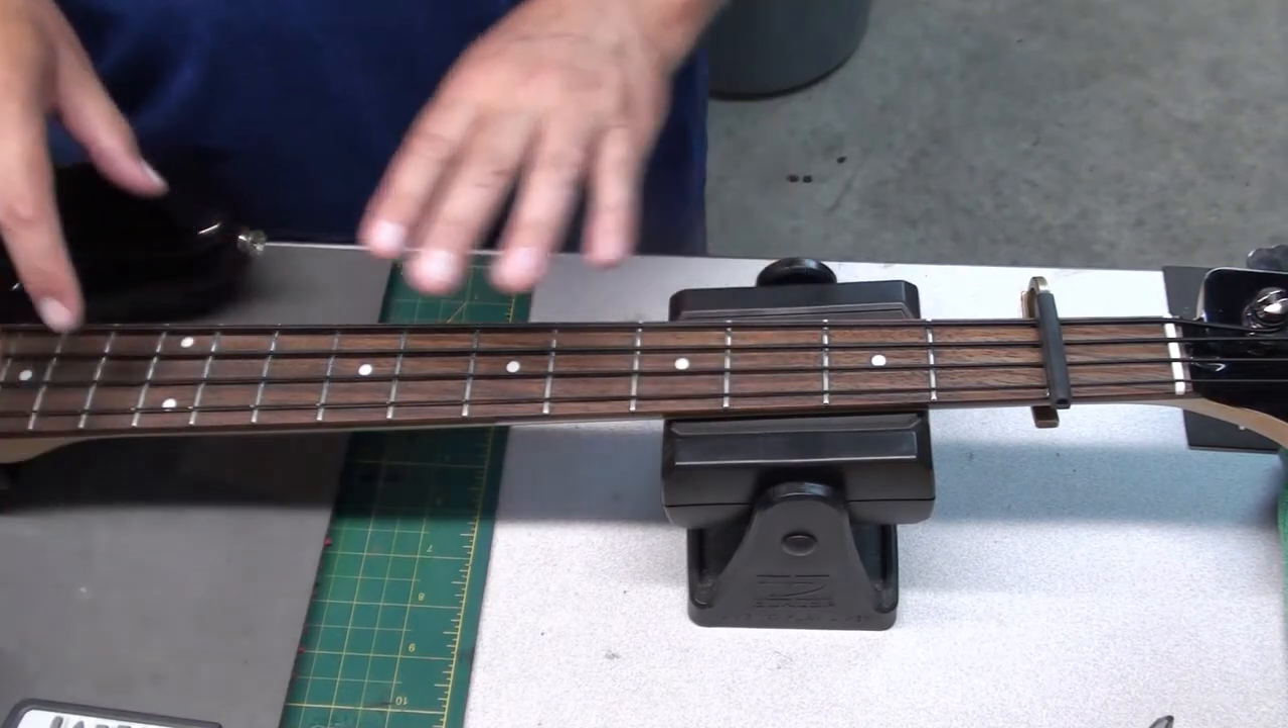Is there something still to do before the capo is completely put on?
No.